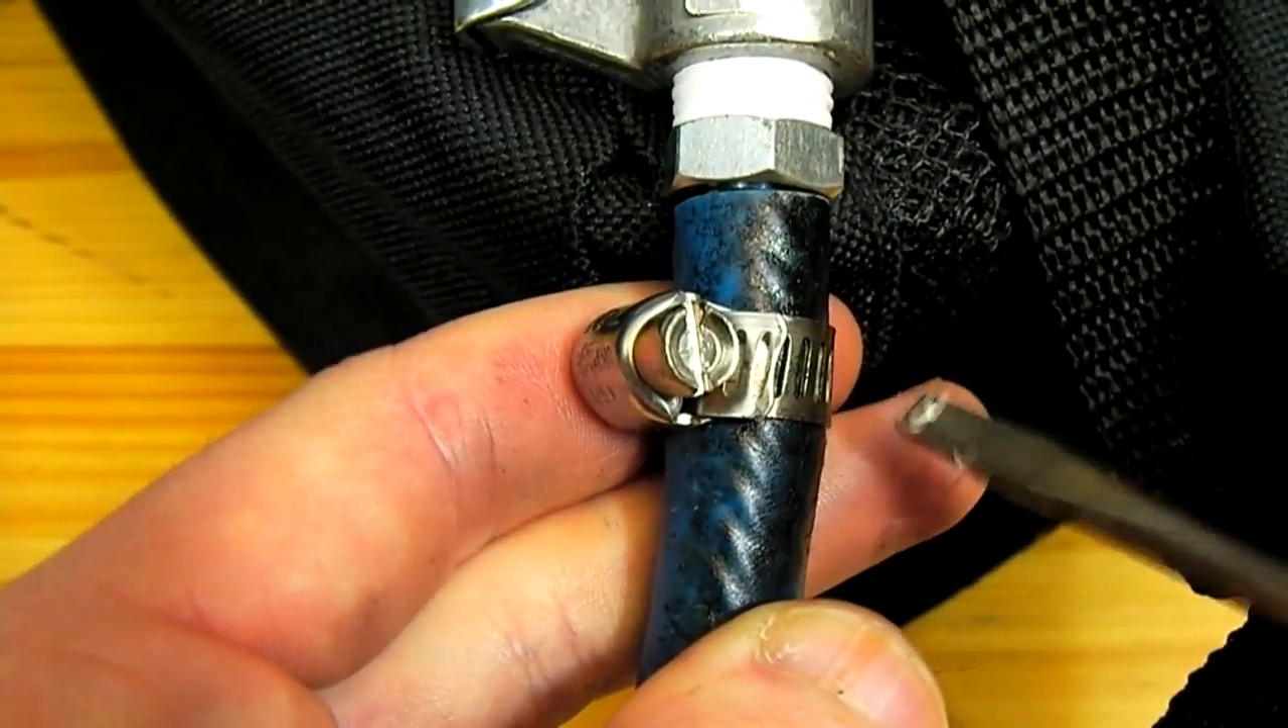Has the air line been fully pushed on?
Yes.